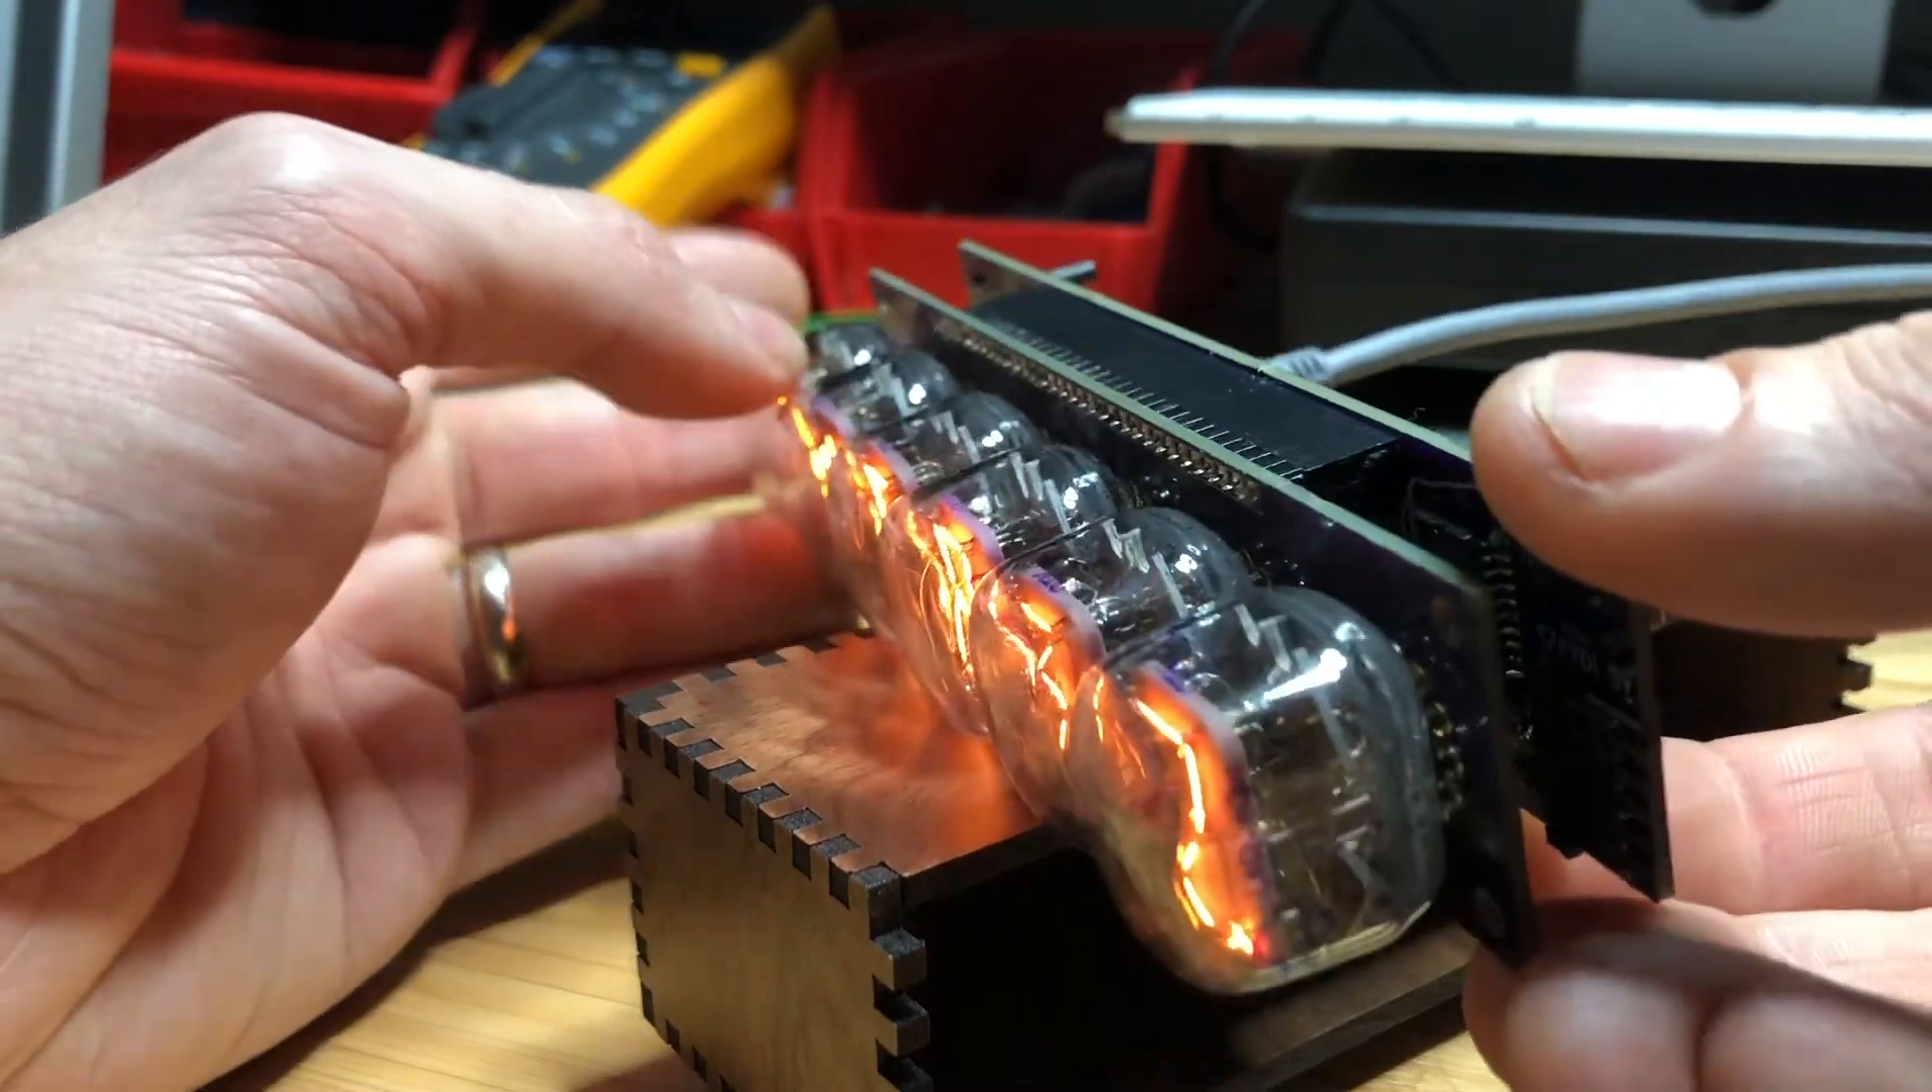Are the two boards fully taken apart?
No.